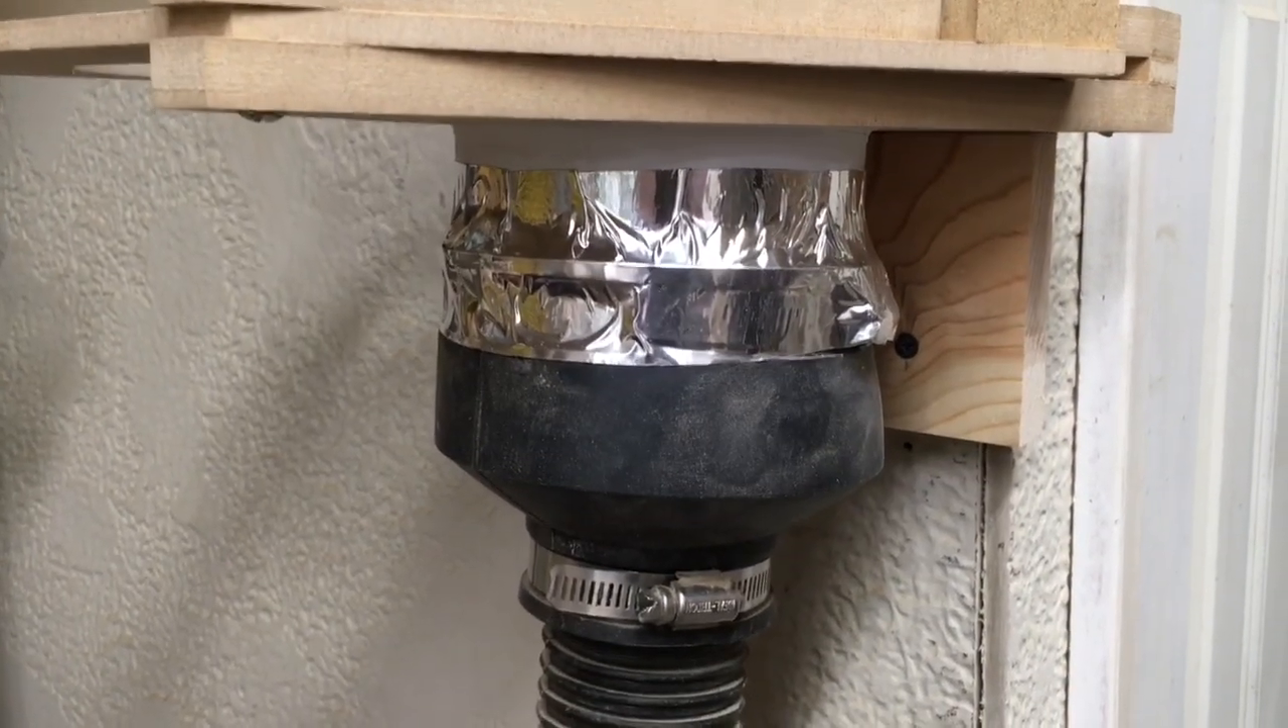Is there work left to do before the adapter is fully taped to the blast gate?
No.